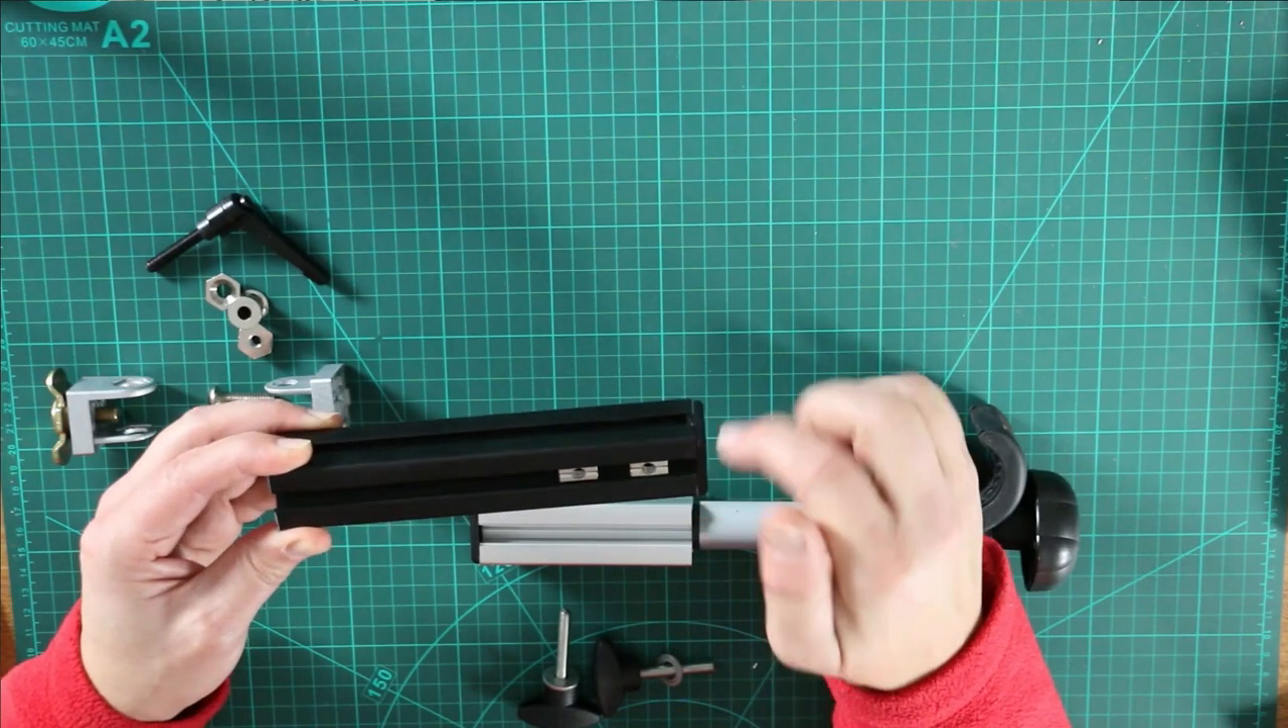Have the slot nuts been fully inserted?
Yes.